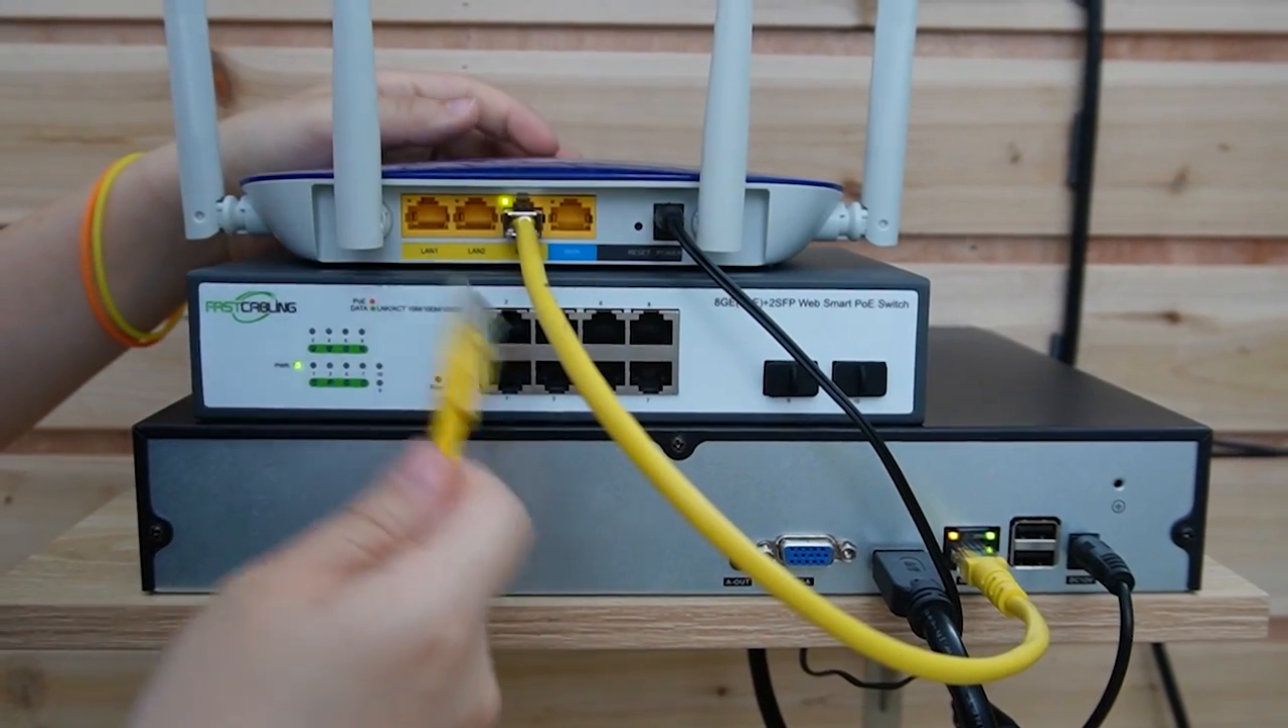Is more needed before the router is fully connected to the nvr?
No.